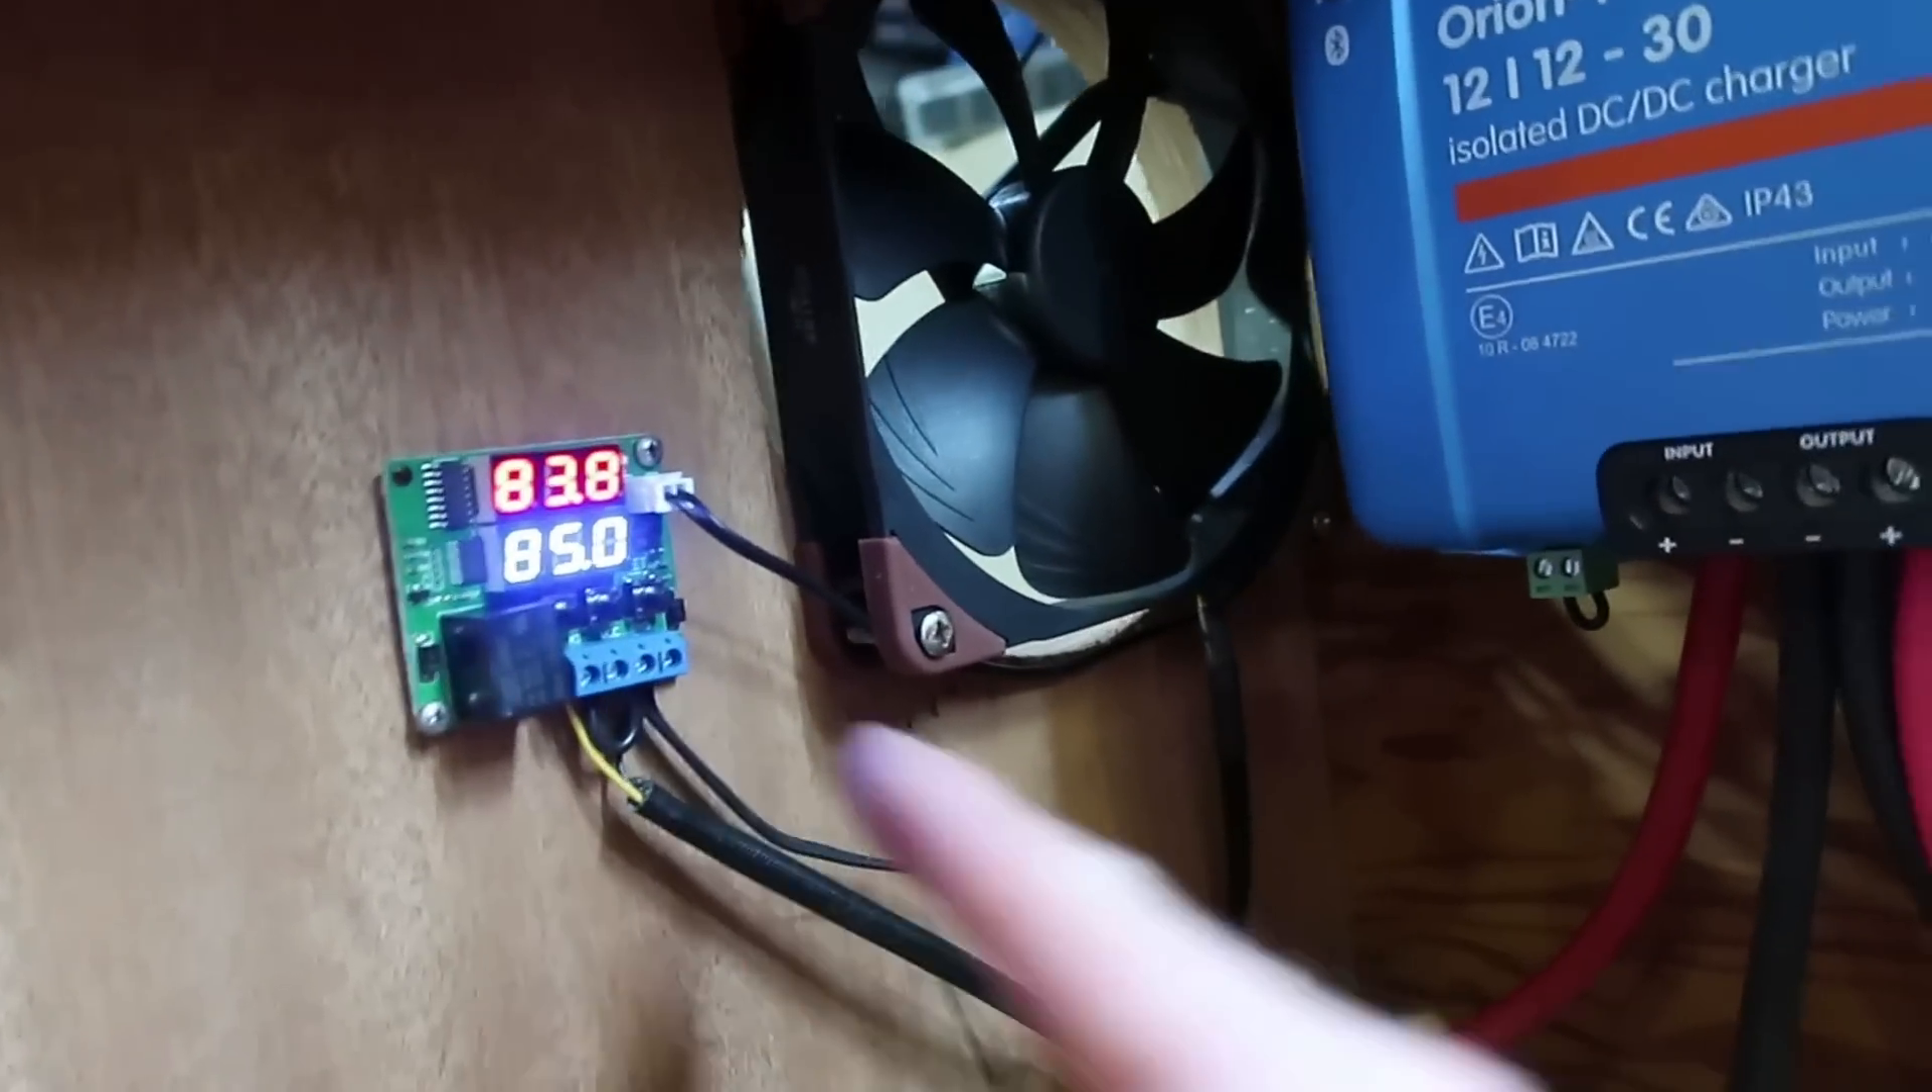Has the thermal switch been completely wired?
Yes.